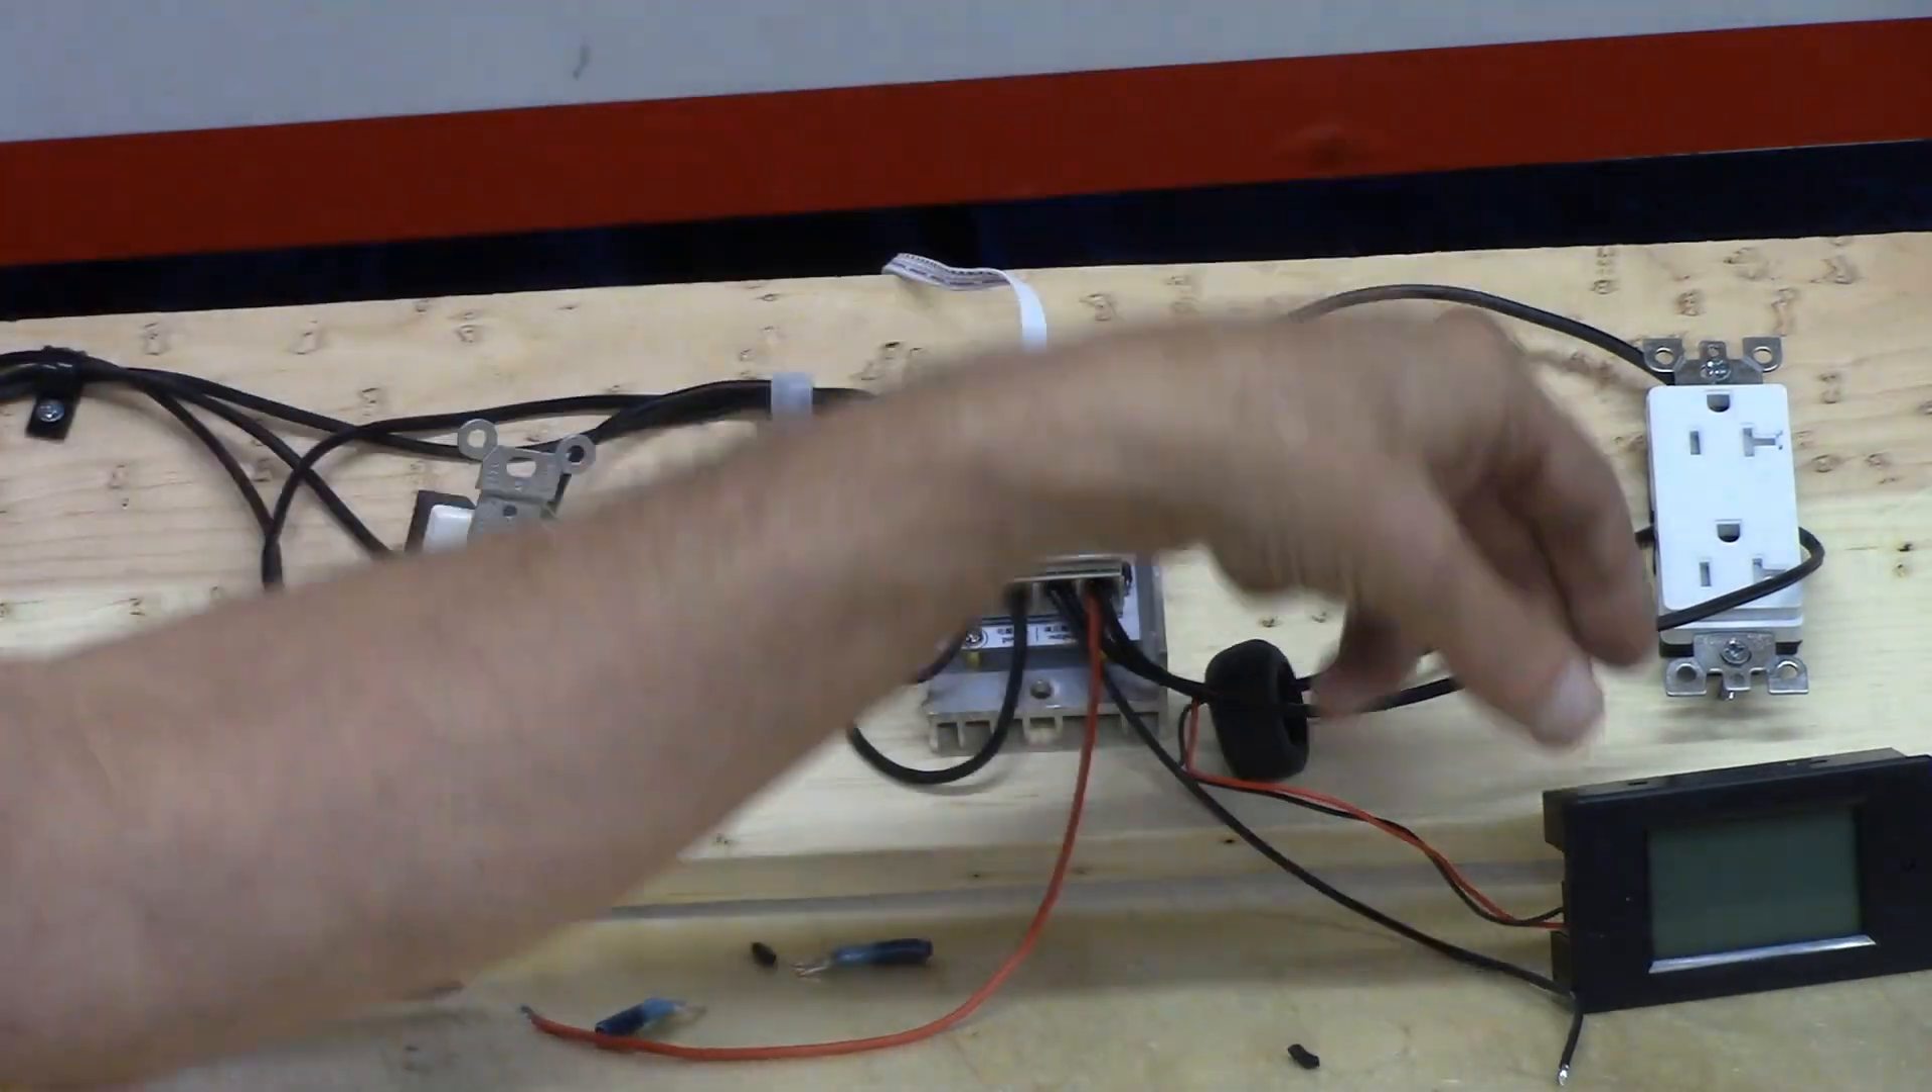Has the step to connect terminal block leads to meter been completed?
No.